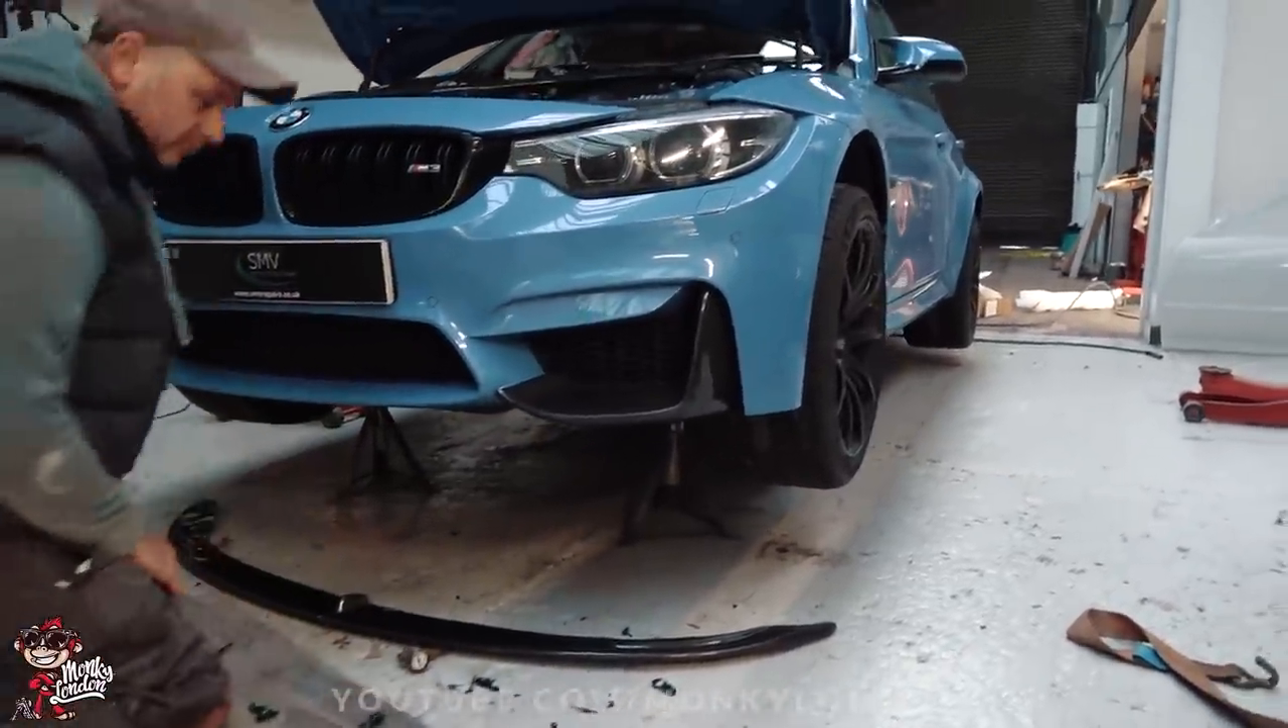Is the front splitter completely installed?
No.